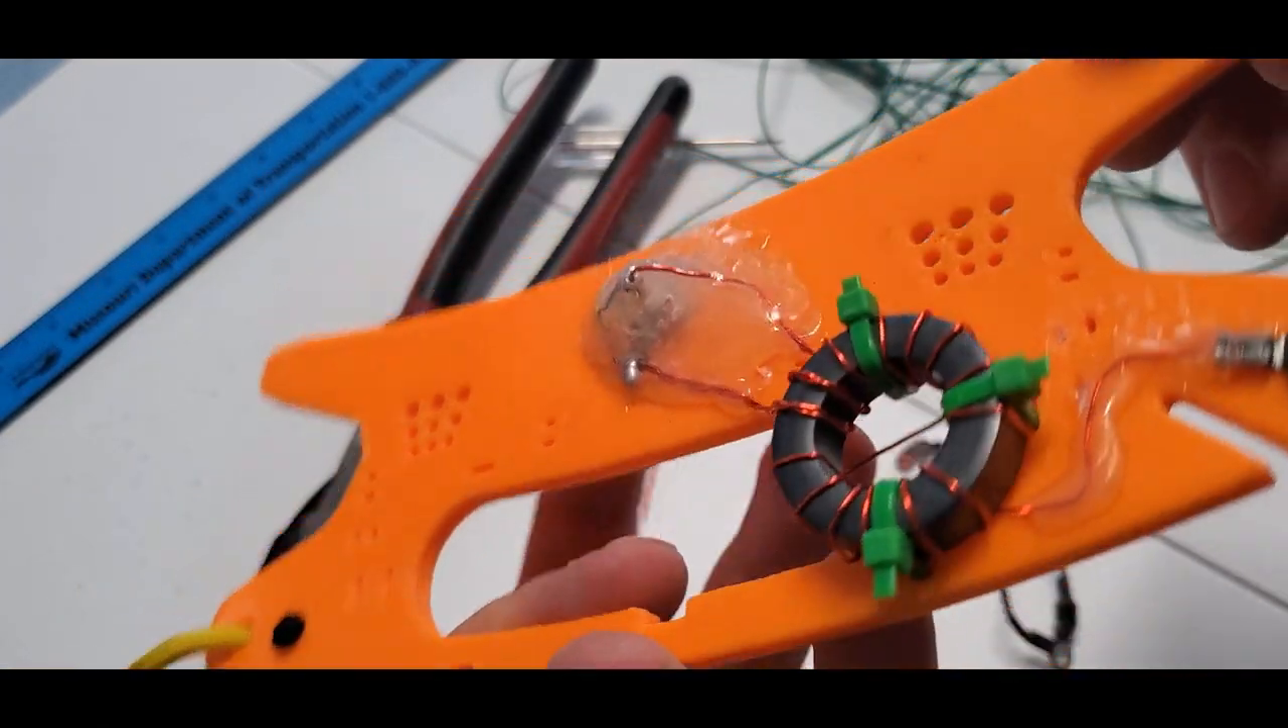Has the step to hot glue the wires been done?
Yes.